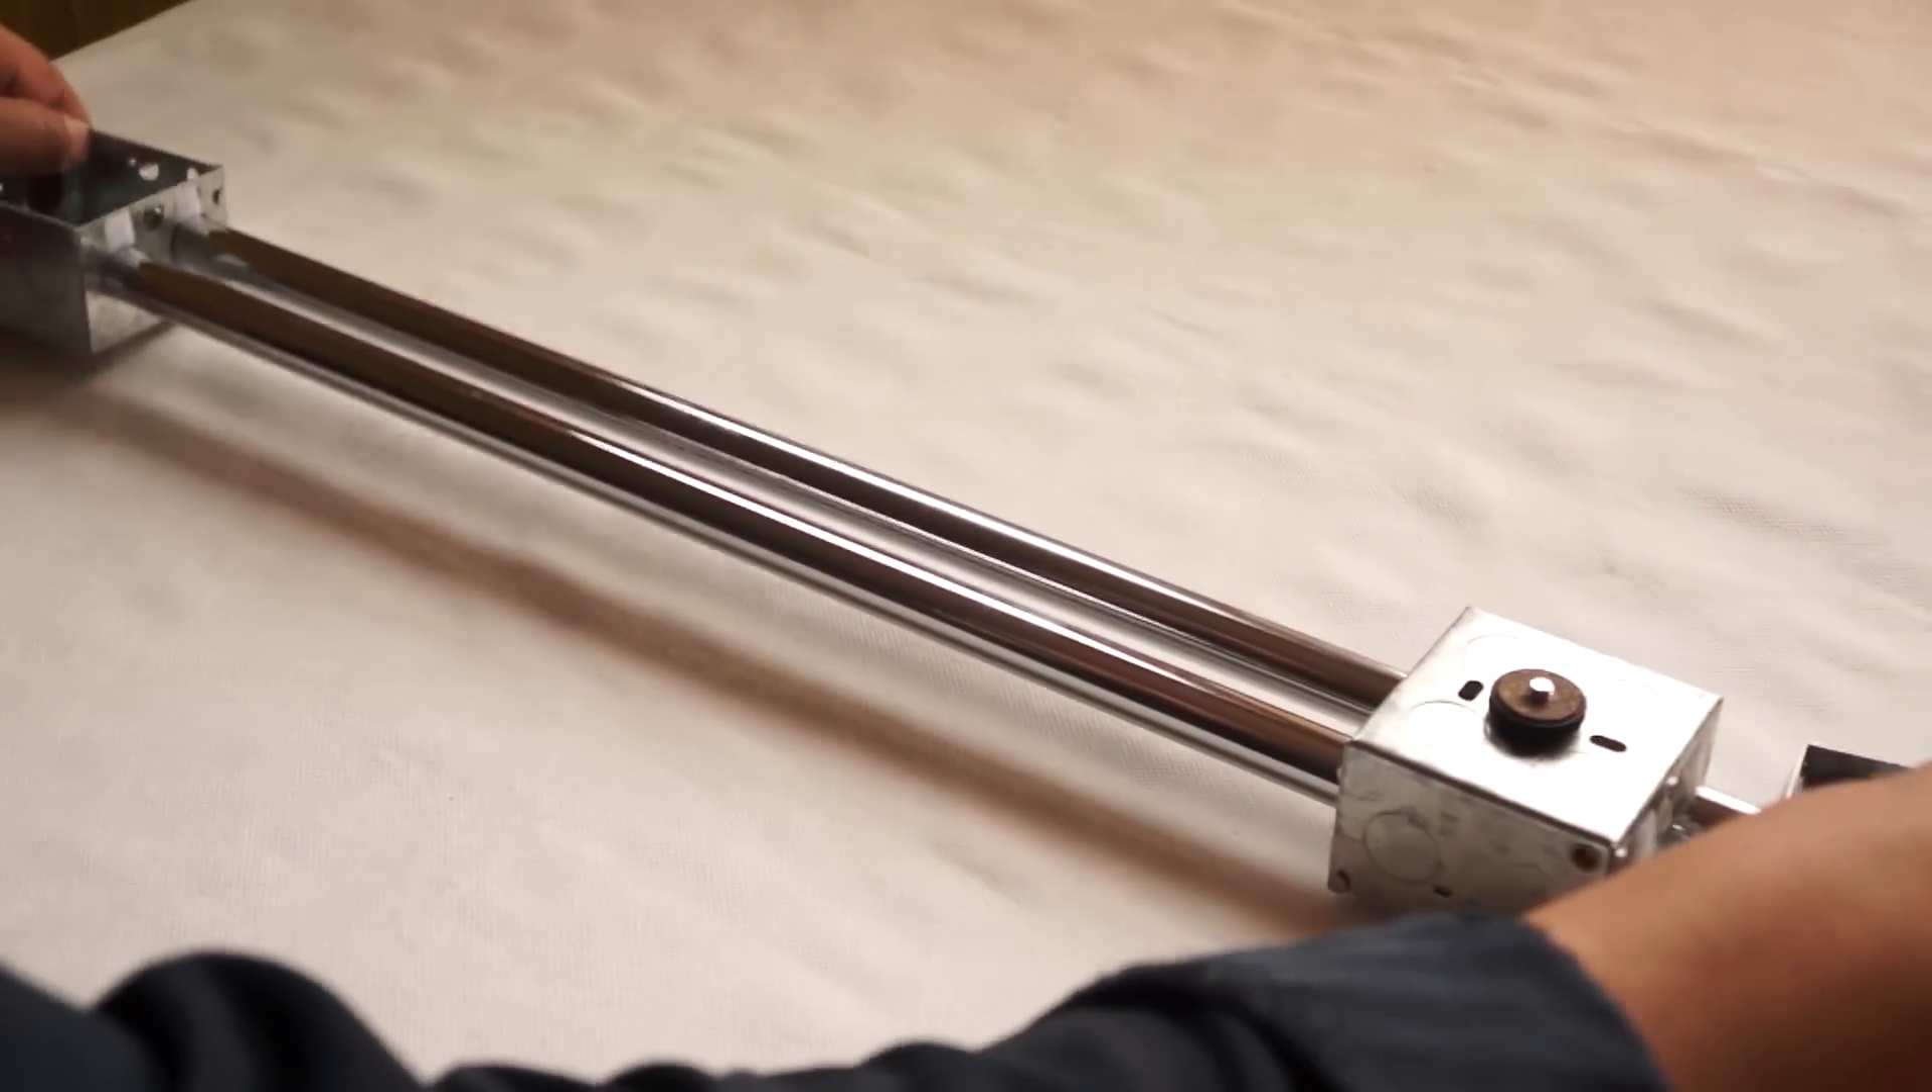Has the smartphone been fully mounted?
No.